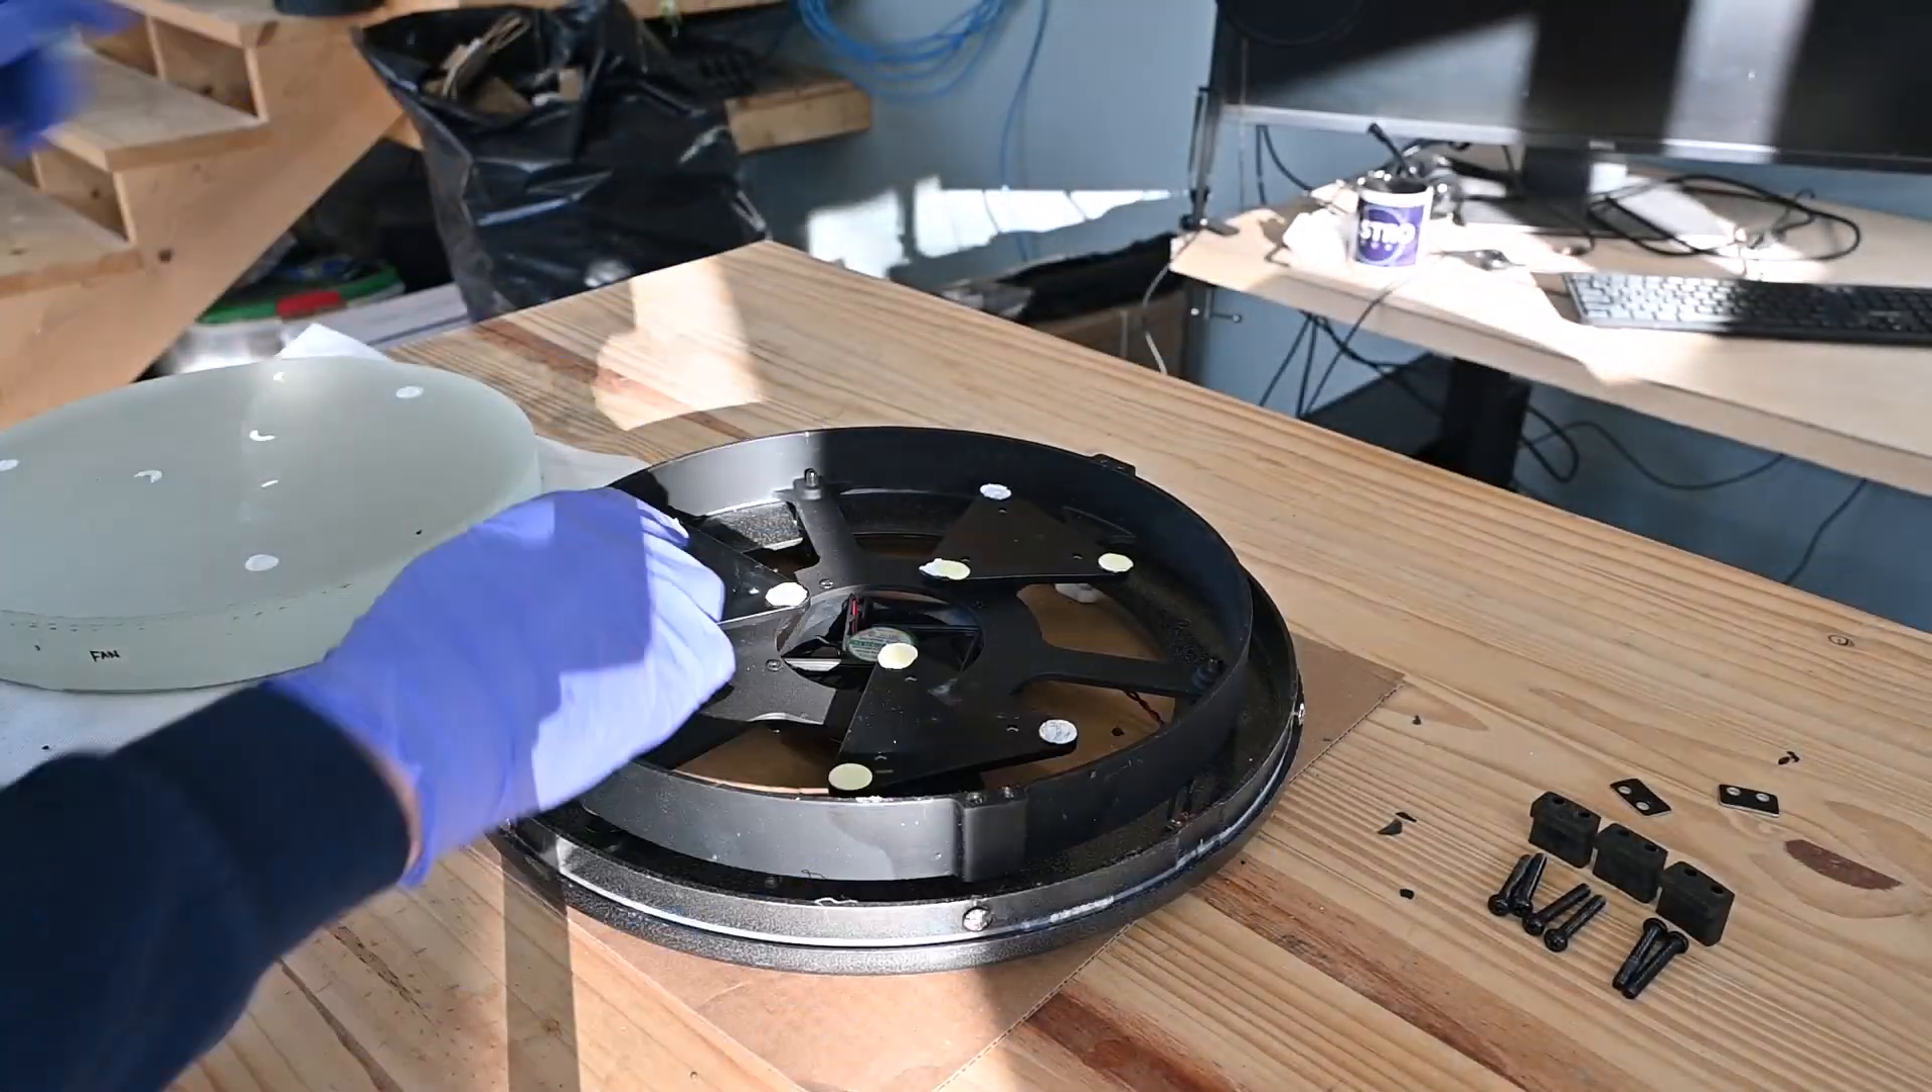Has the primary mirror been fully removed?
Yes.